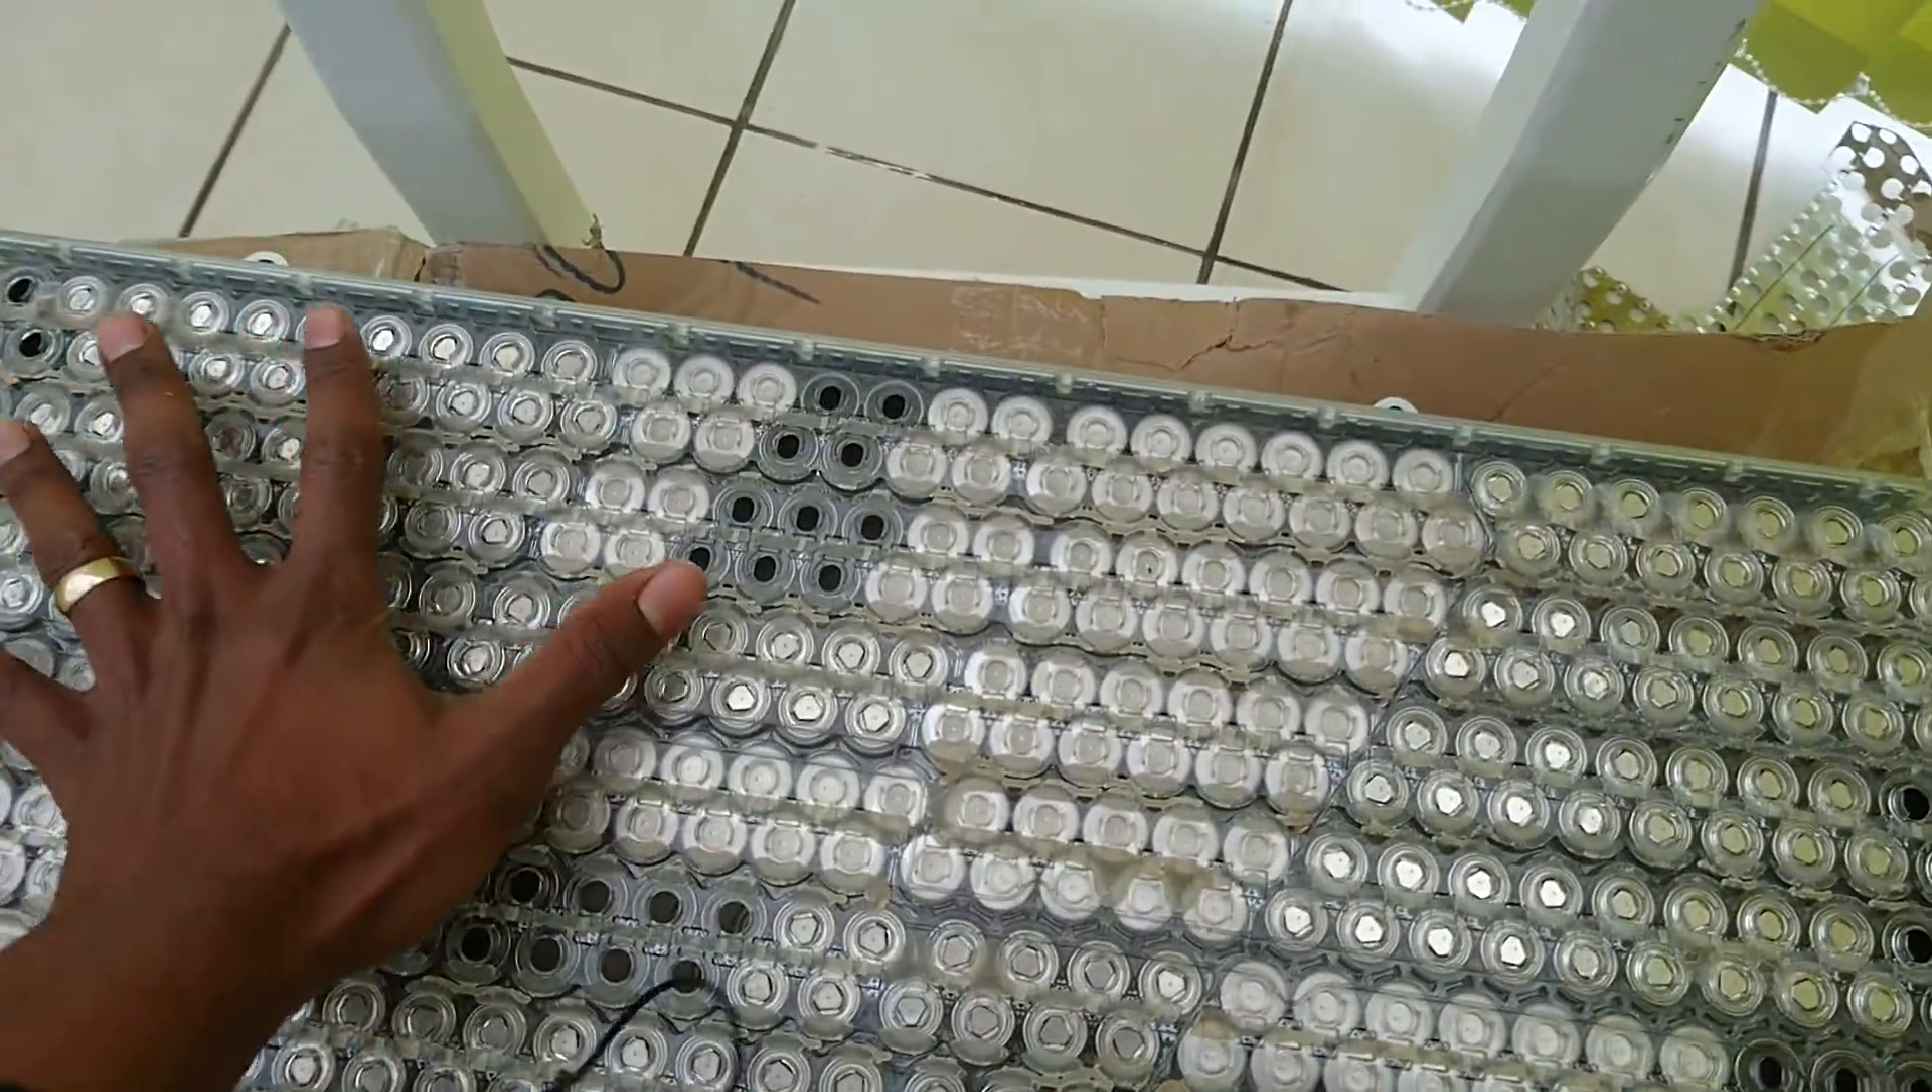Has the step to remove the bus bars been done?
Yes.